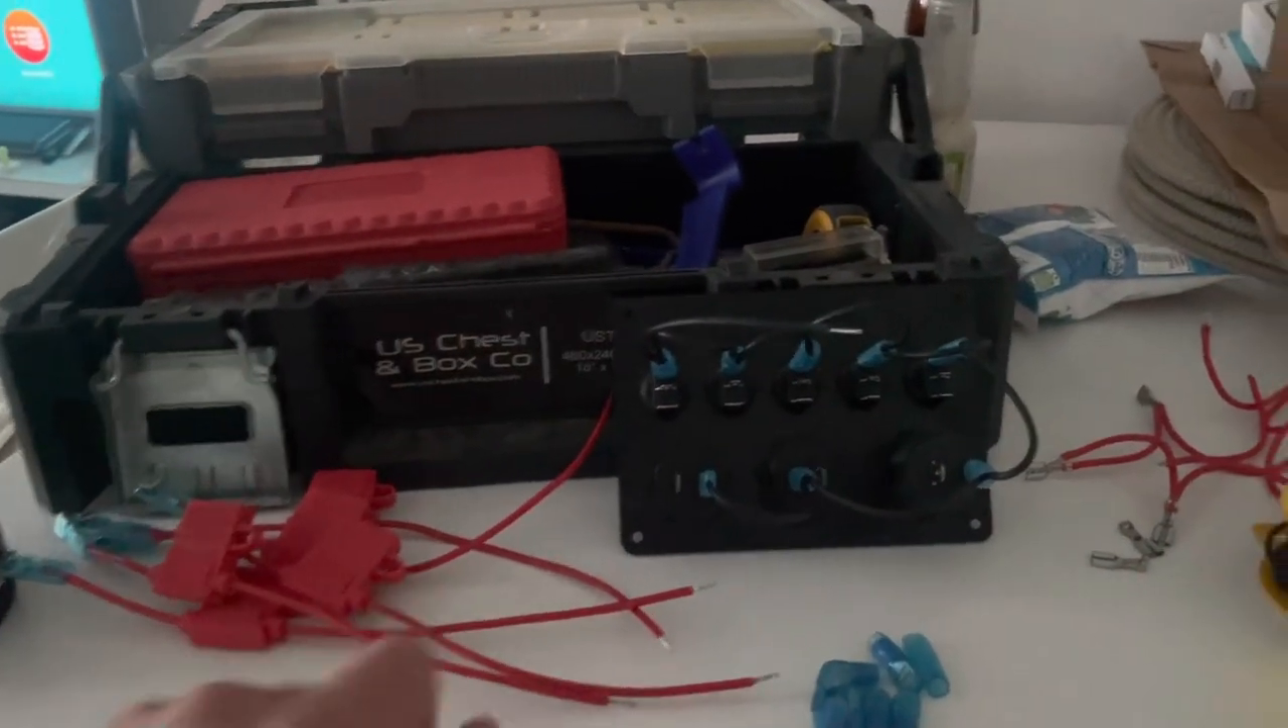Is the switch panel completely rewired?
No.